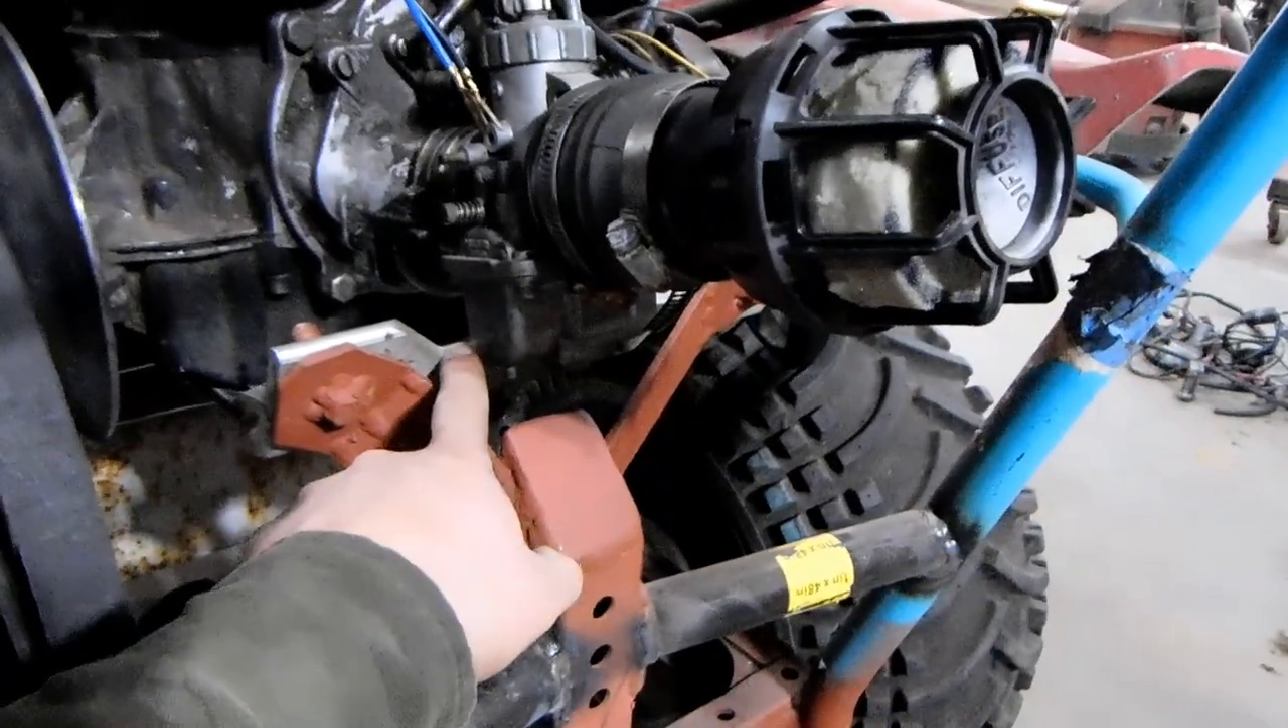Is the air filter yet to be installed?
No.